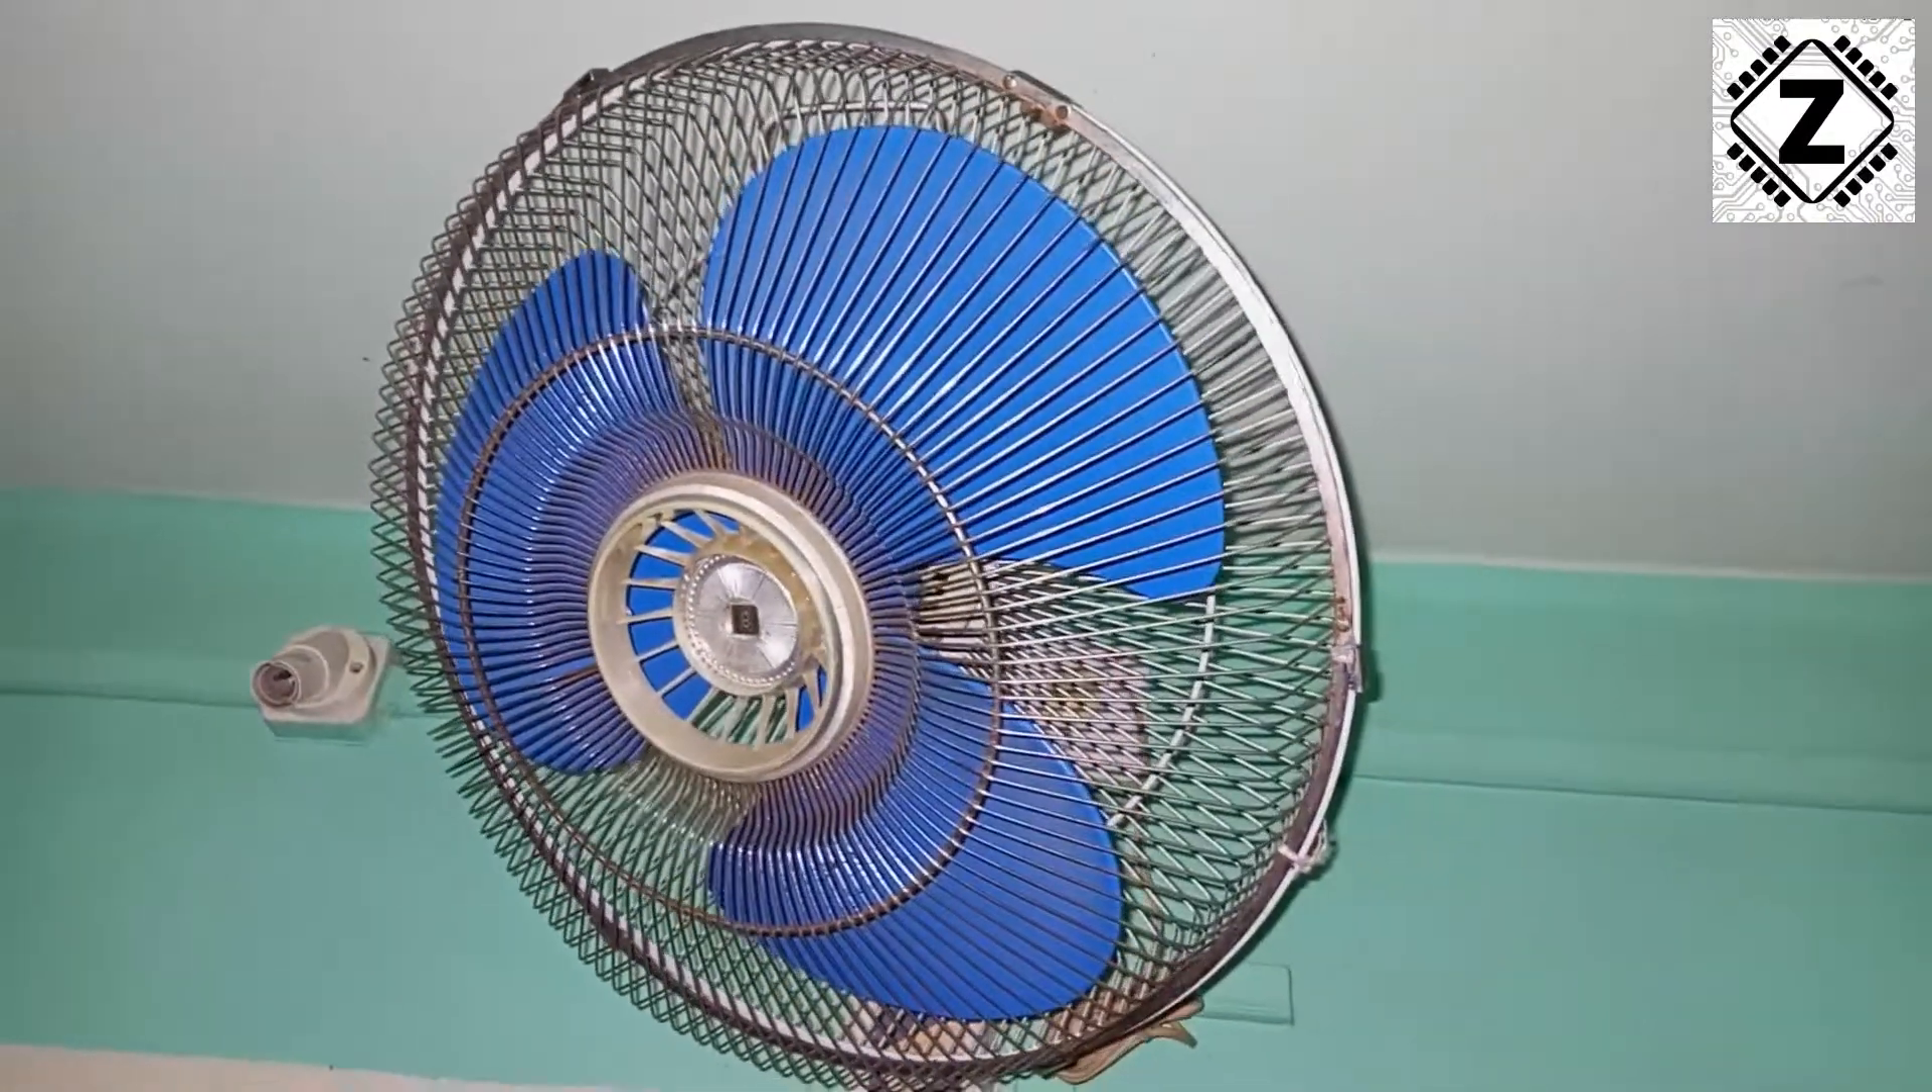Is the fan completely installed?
Yes.